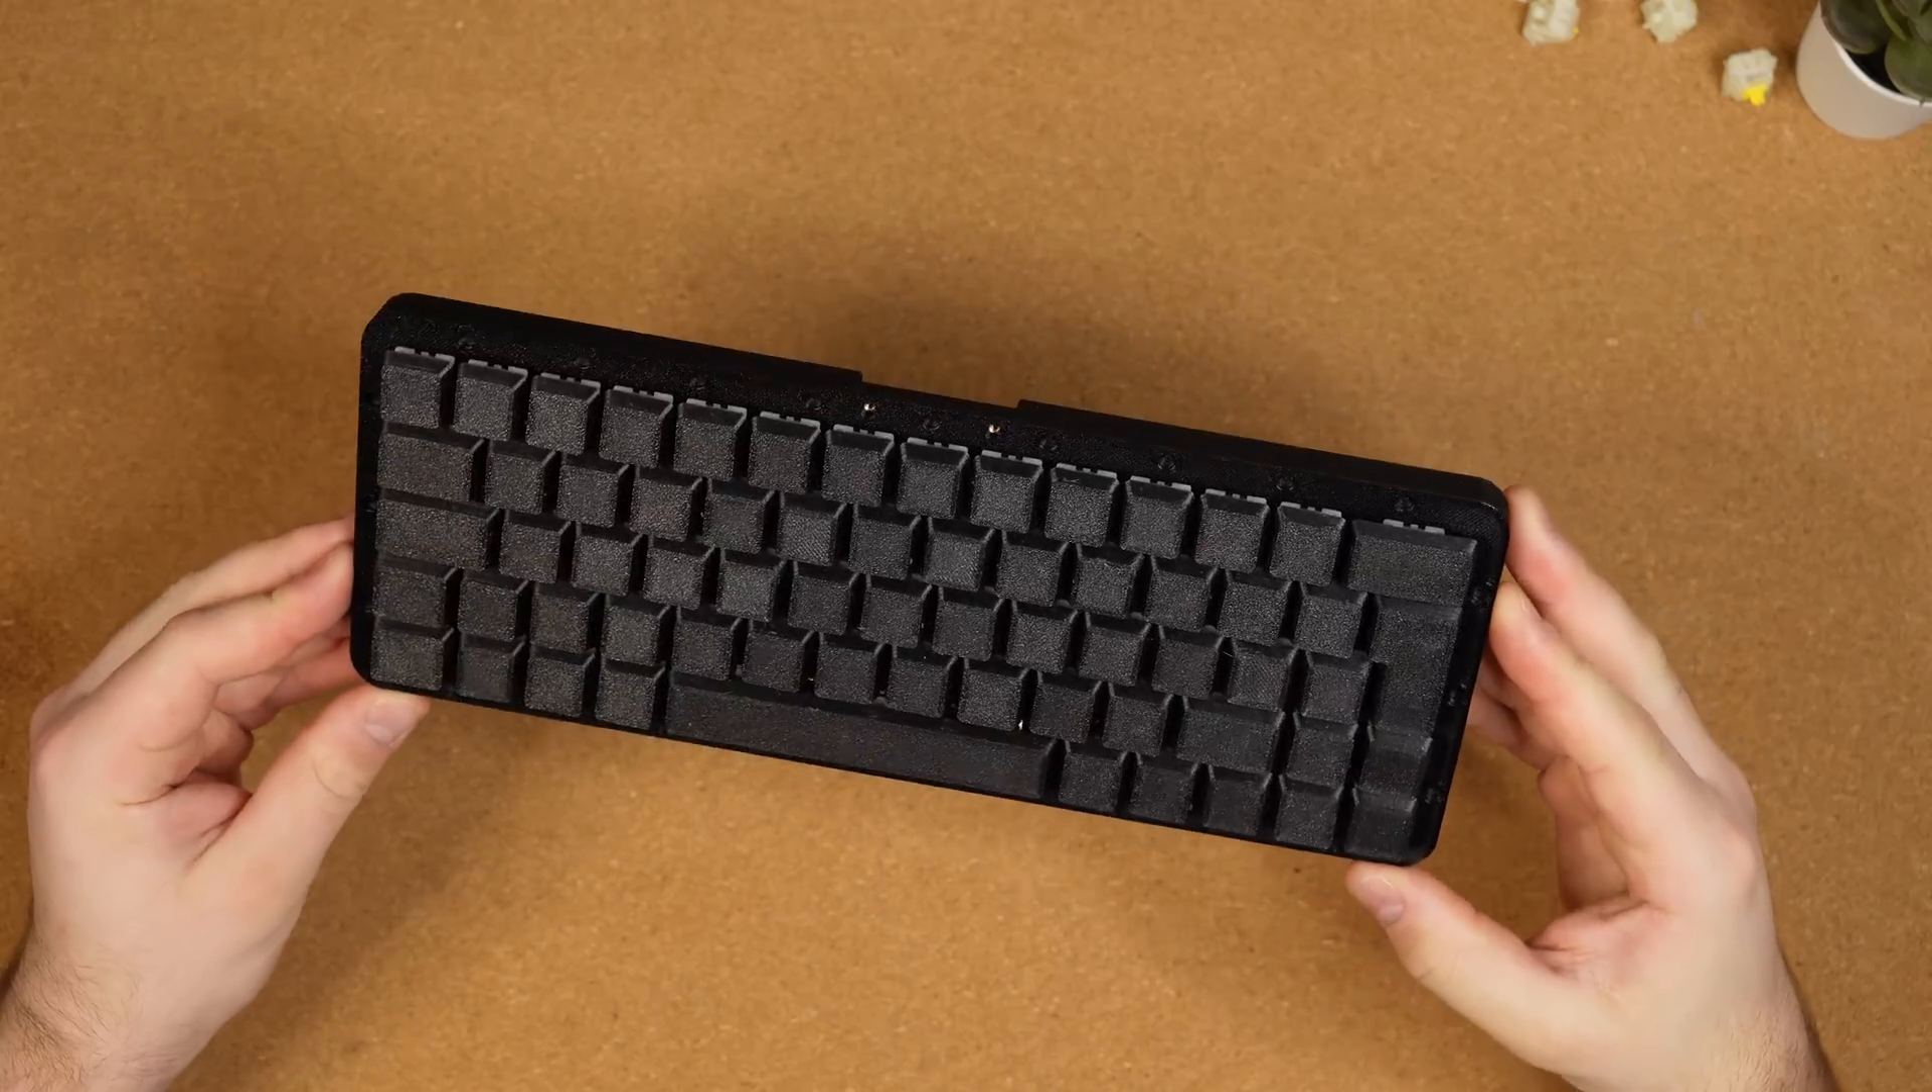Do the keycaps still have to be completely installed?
No.